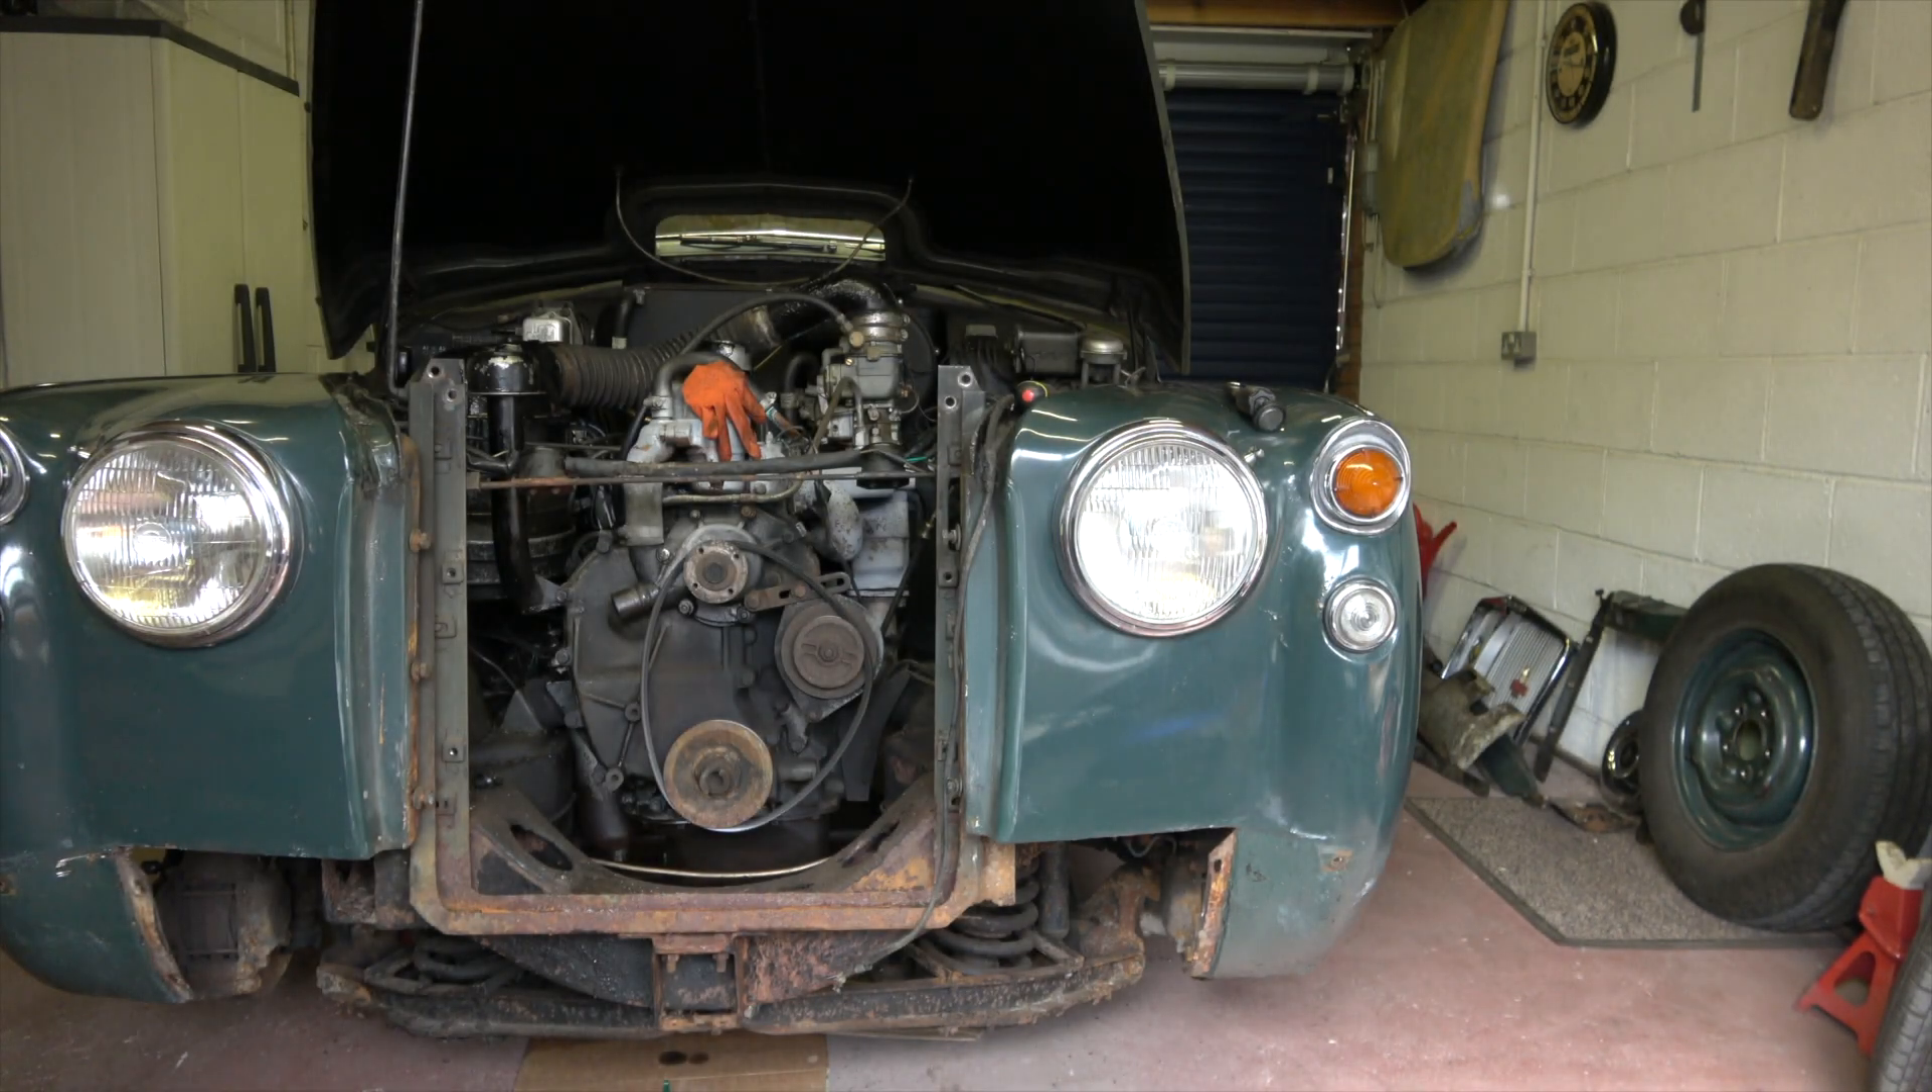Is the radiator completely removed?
Yes.